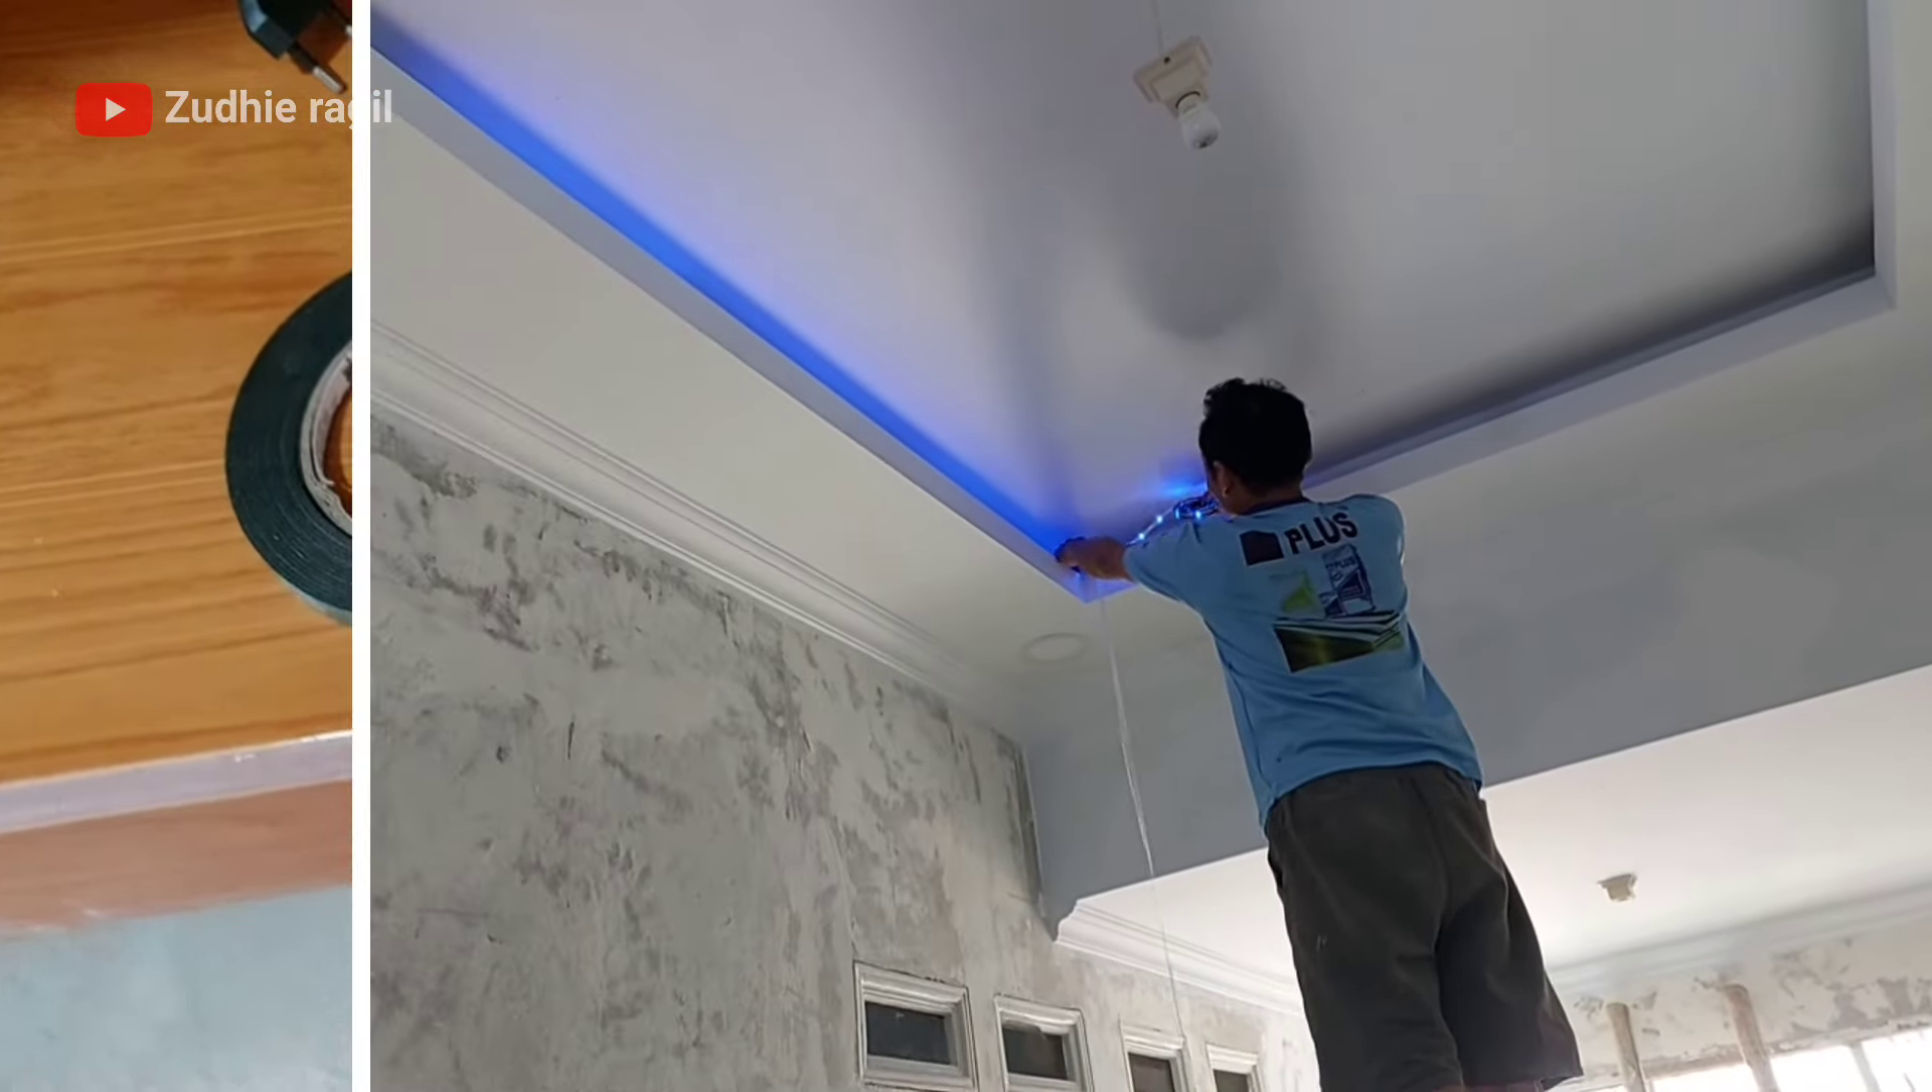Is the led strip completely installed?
No.